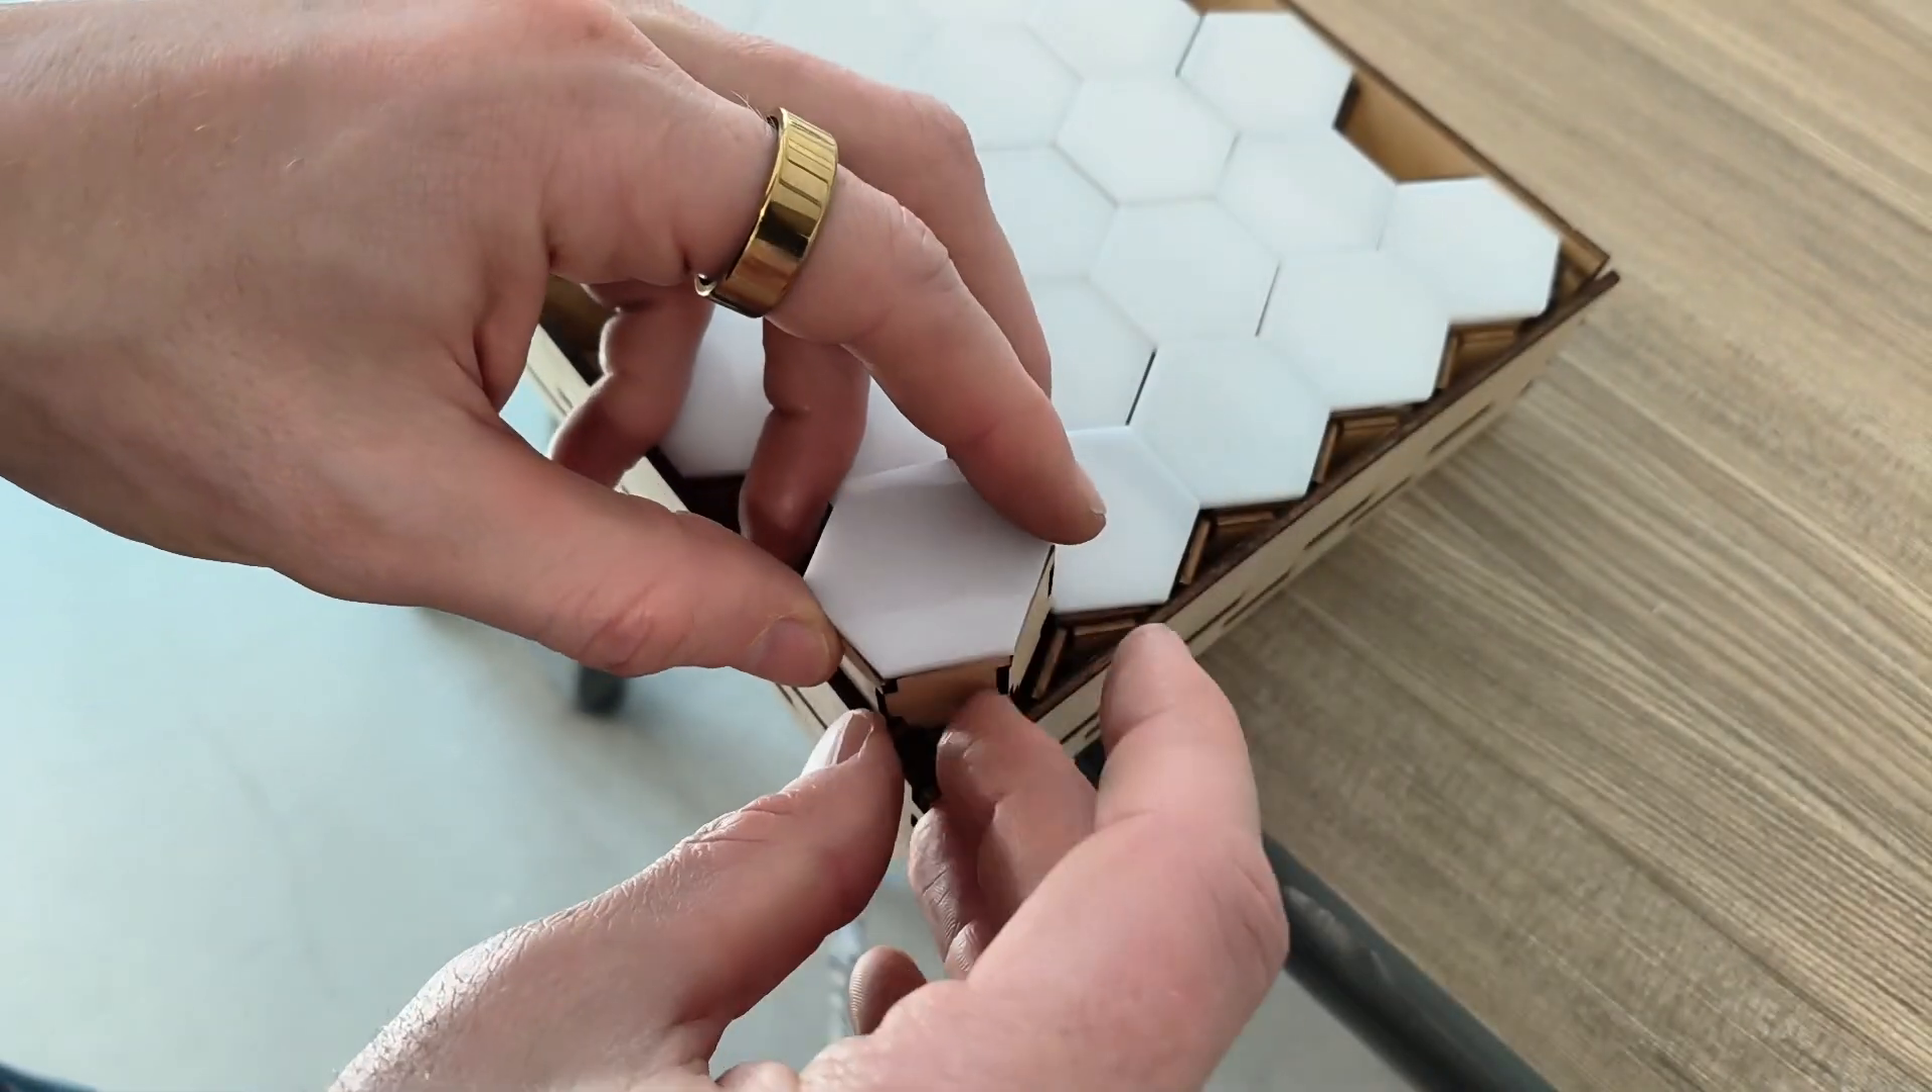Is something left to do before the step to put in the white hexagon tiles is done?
Yes.